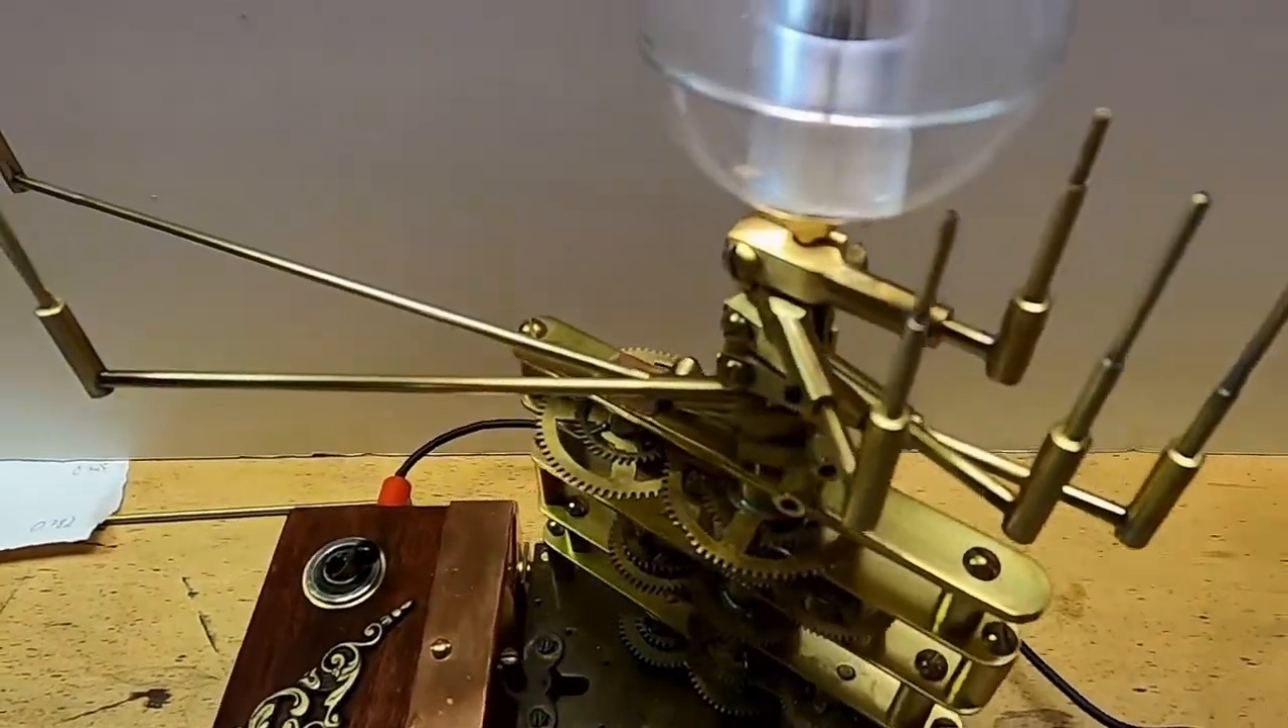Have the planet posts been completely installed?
Yes.